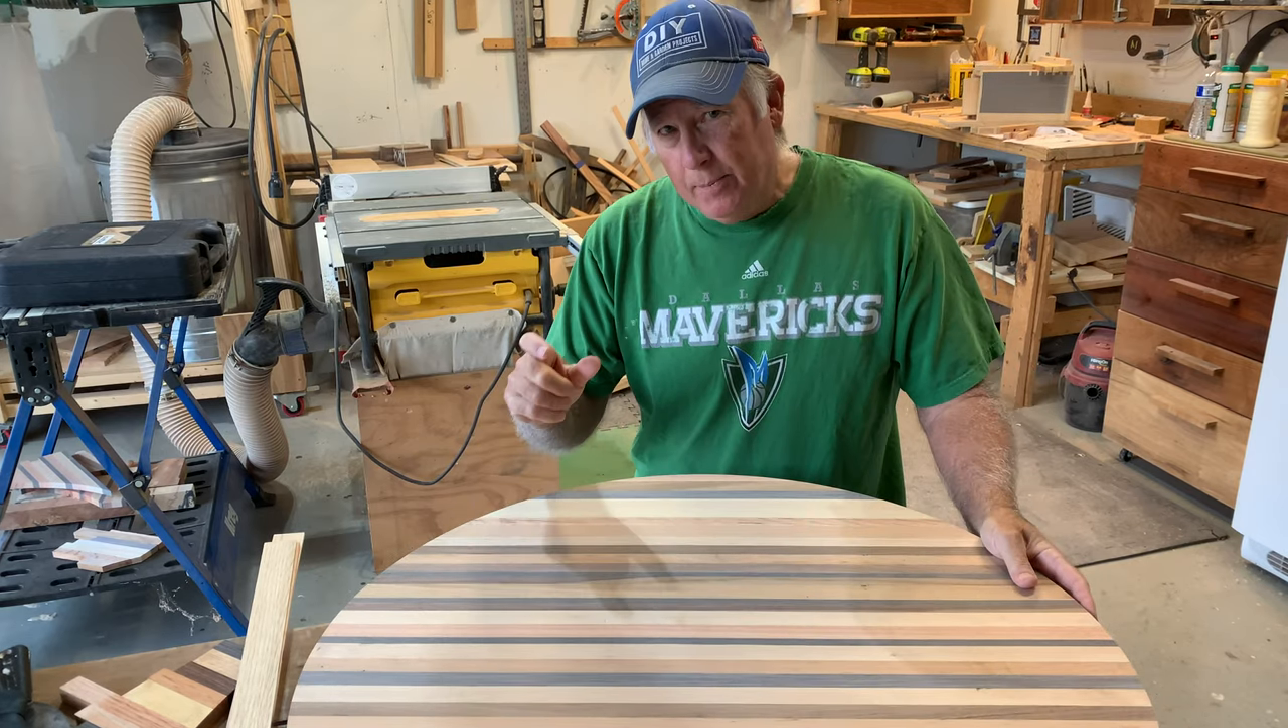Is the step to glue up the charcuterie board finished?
Yes.